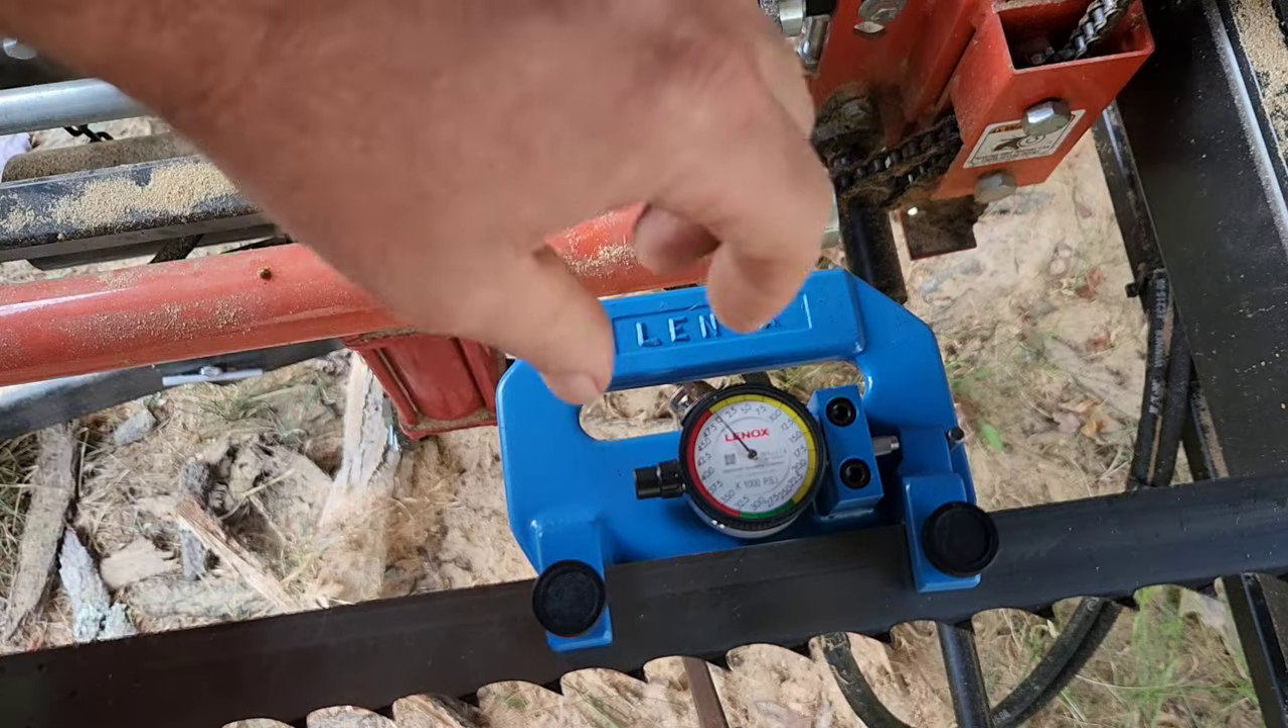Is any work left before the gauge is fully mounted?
No.